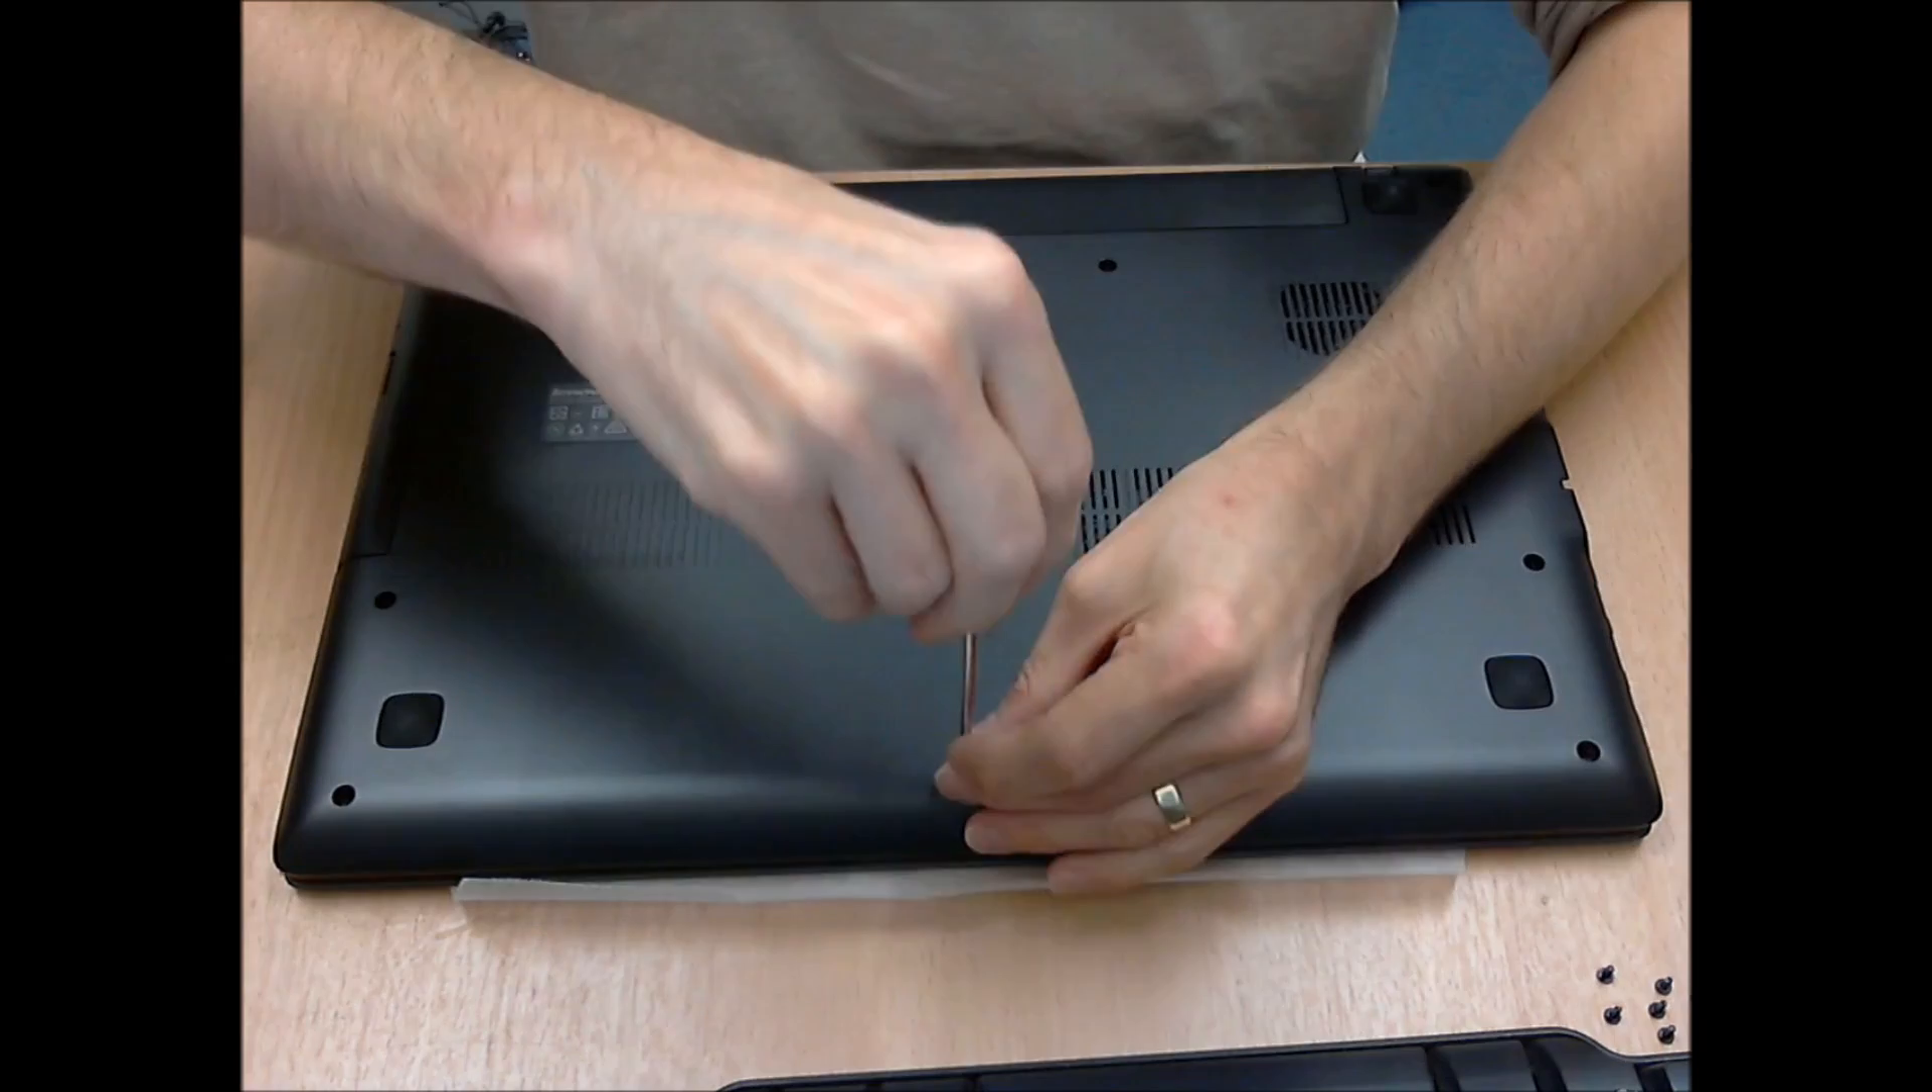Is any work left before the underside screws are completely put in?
Yes.